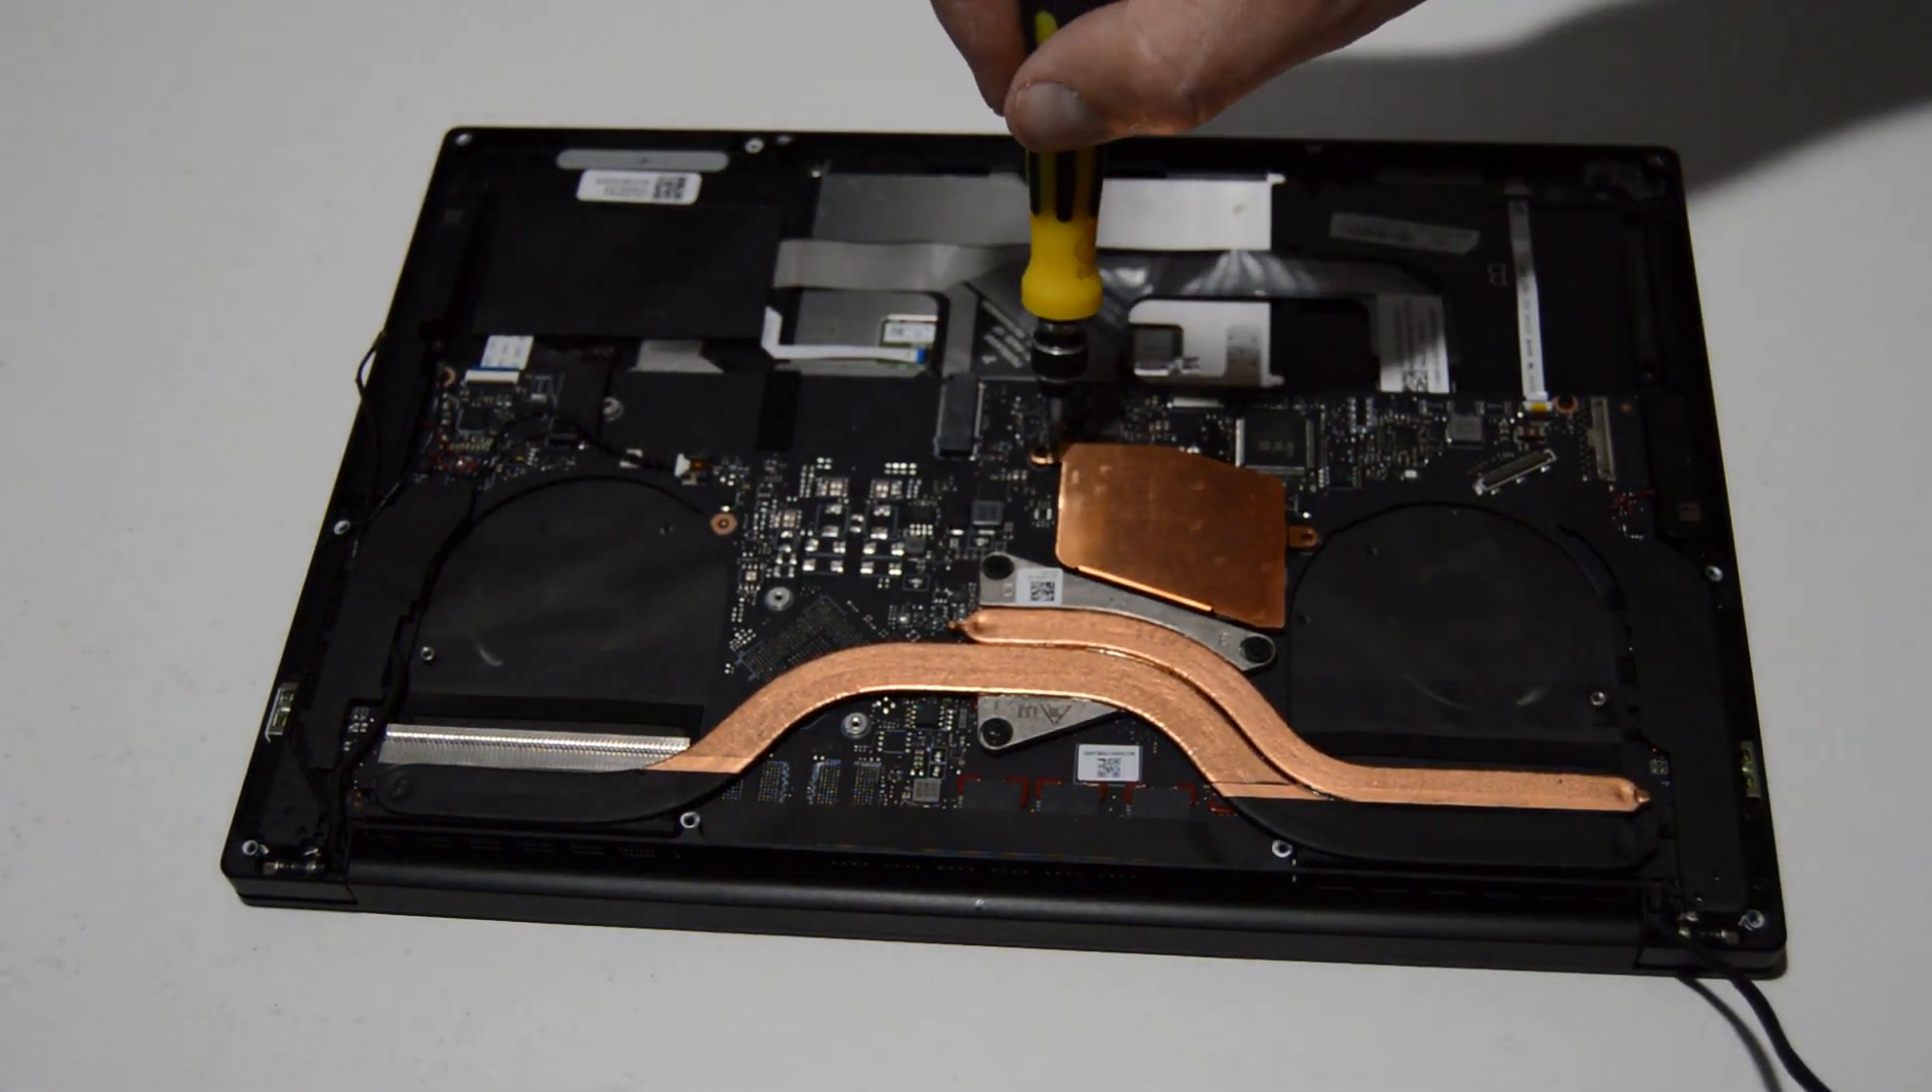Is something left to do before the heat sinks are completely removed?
Yes.